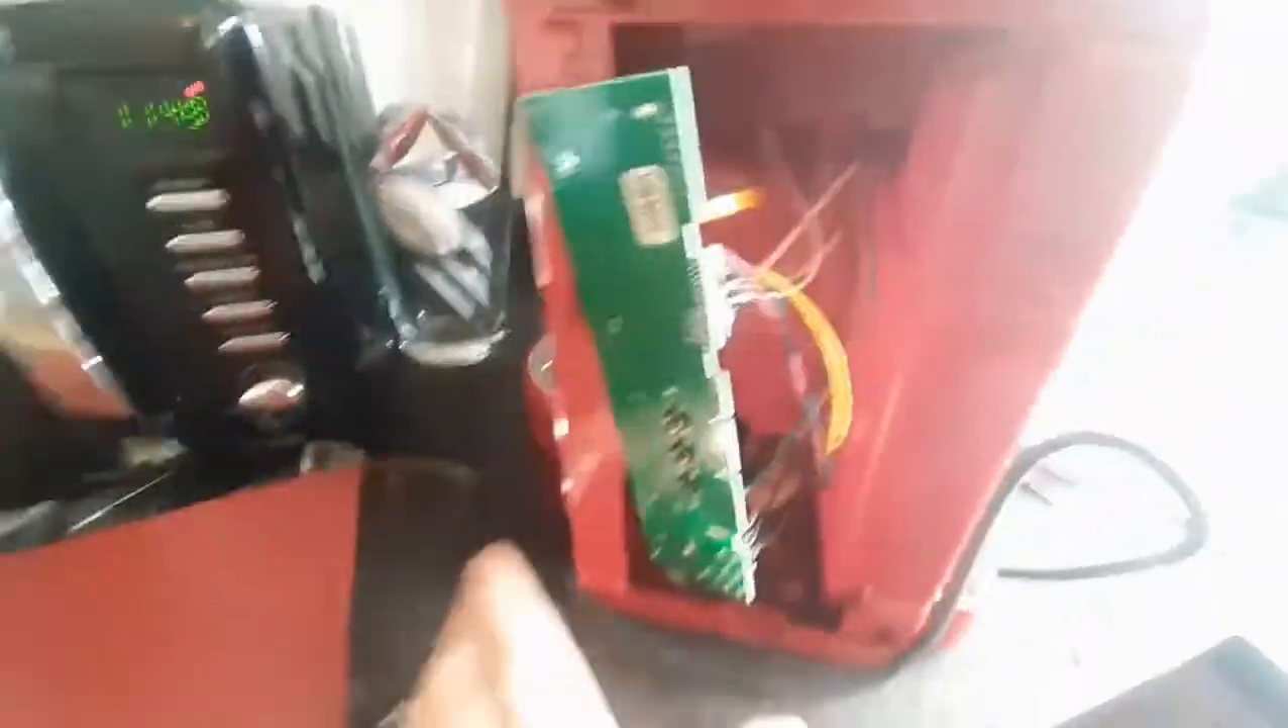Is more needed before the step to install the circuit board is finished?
Yes.